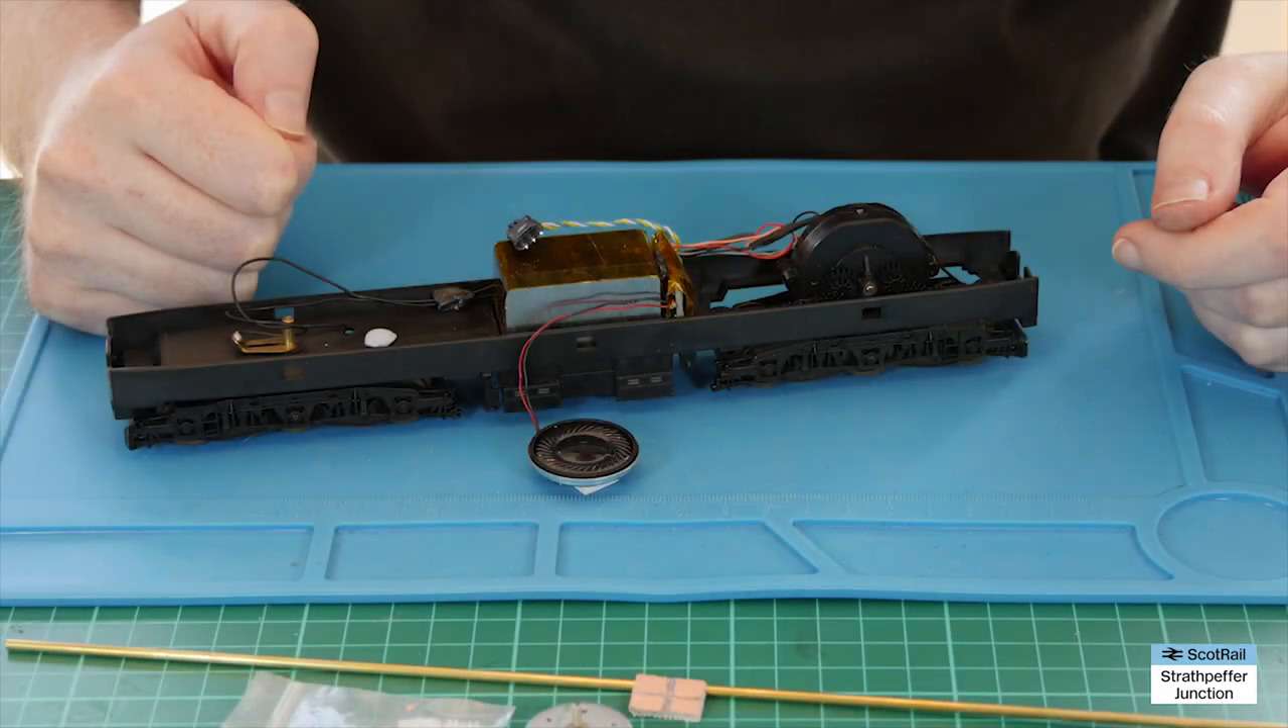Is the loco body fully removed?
Yes.